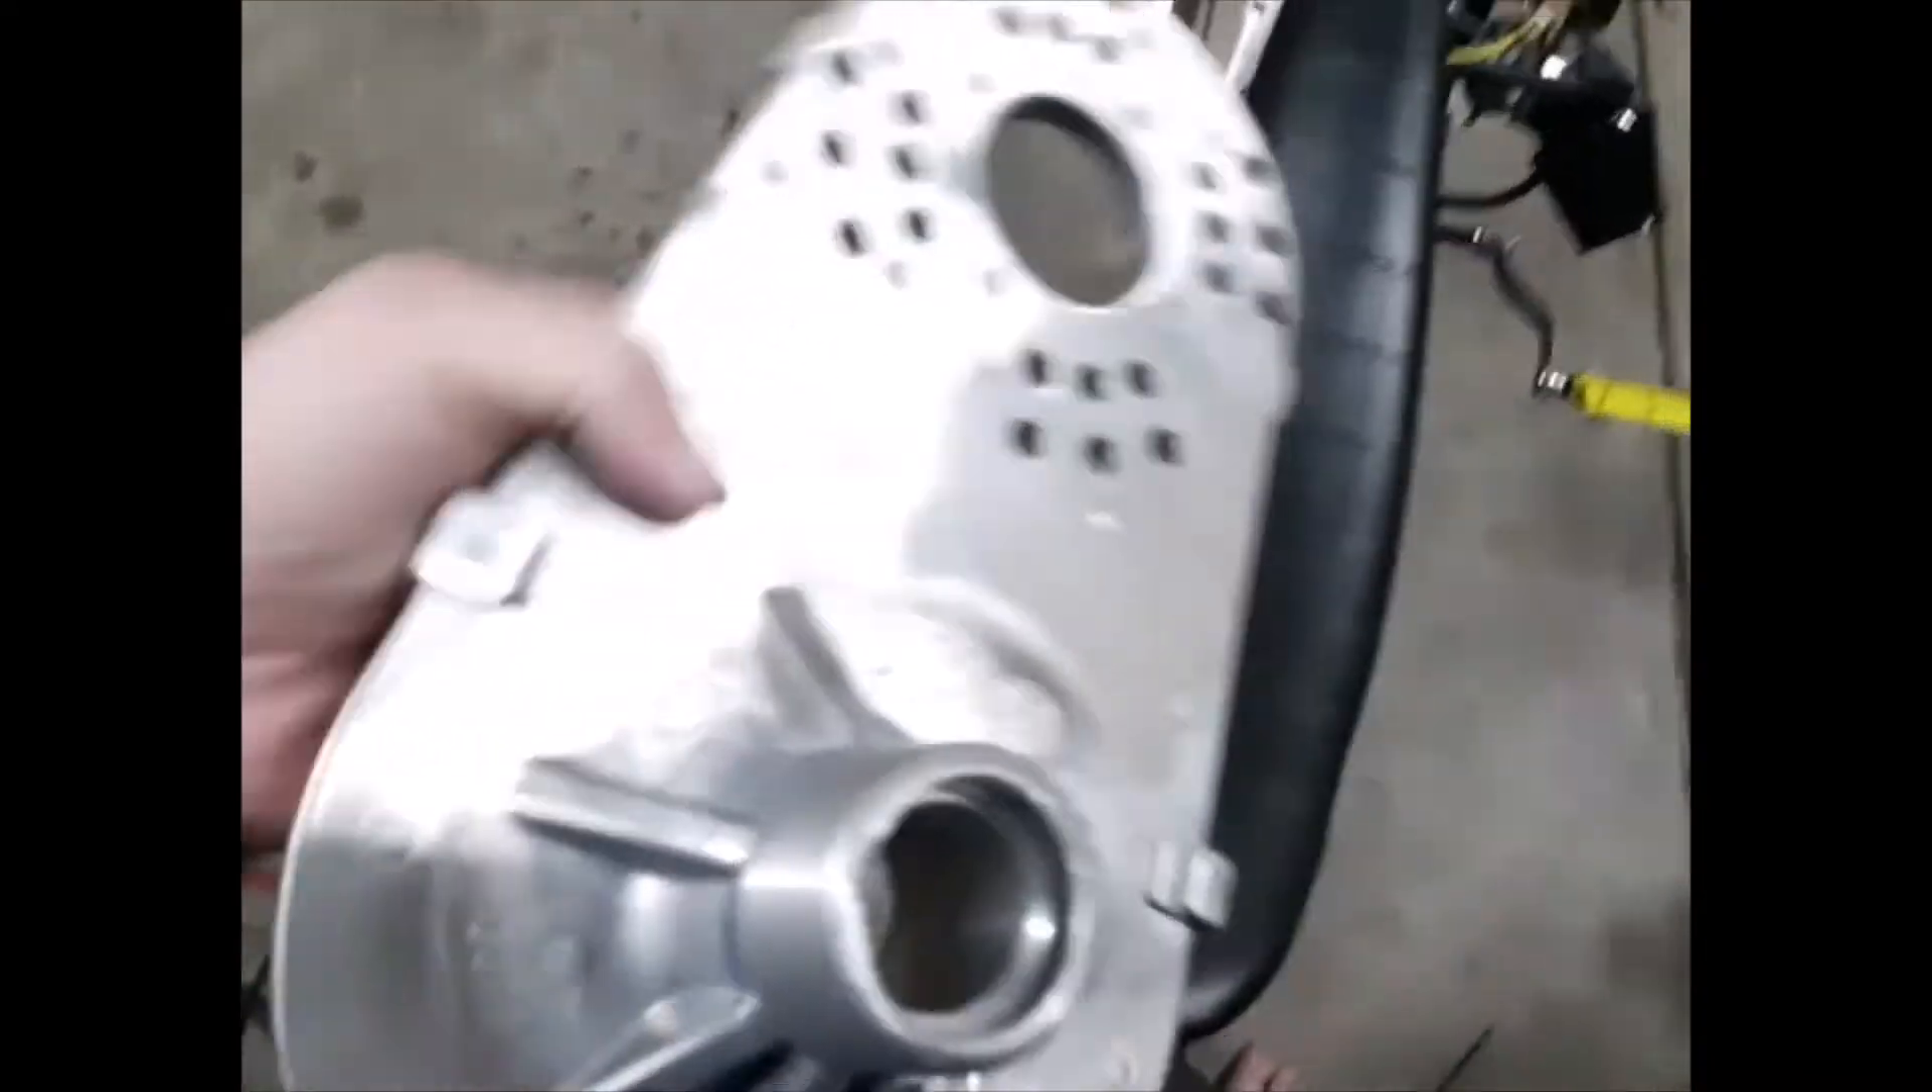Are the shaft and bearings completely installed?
No.